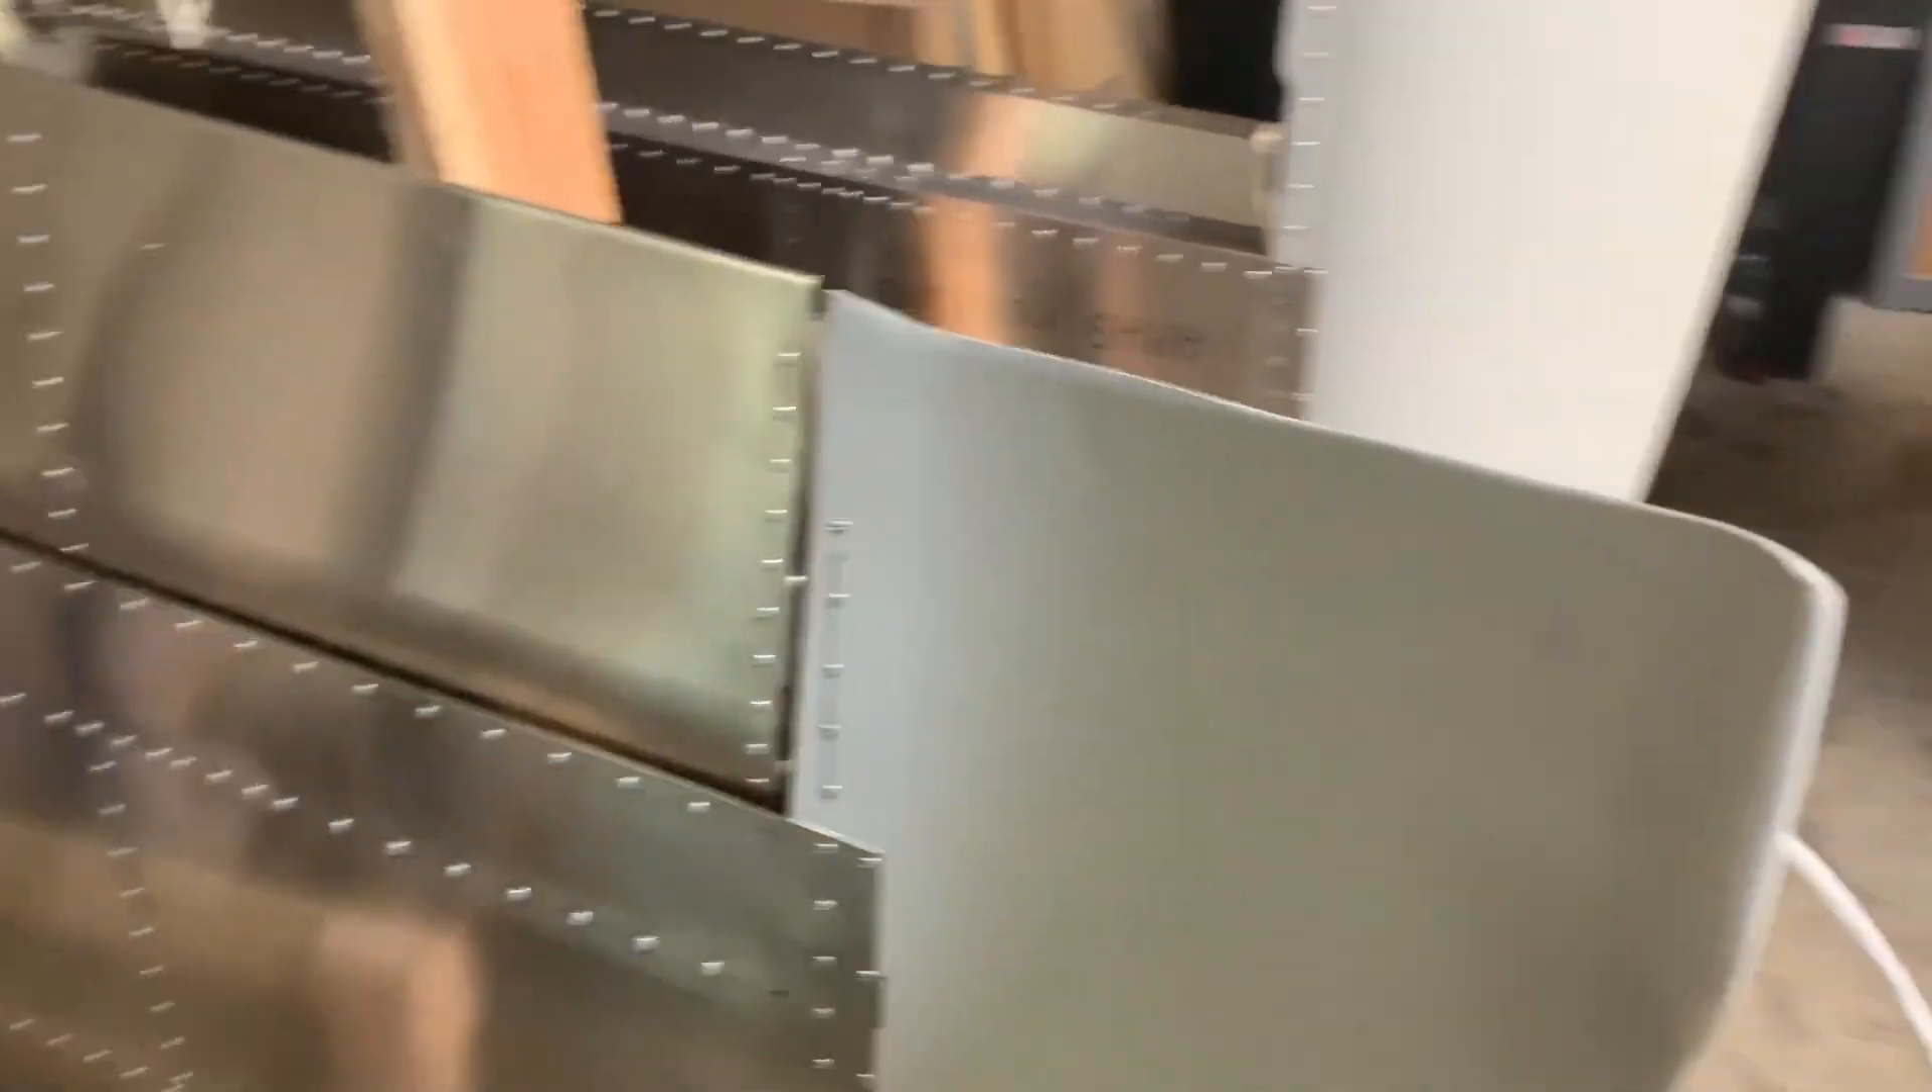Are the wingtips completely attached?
Yes.